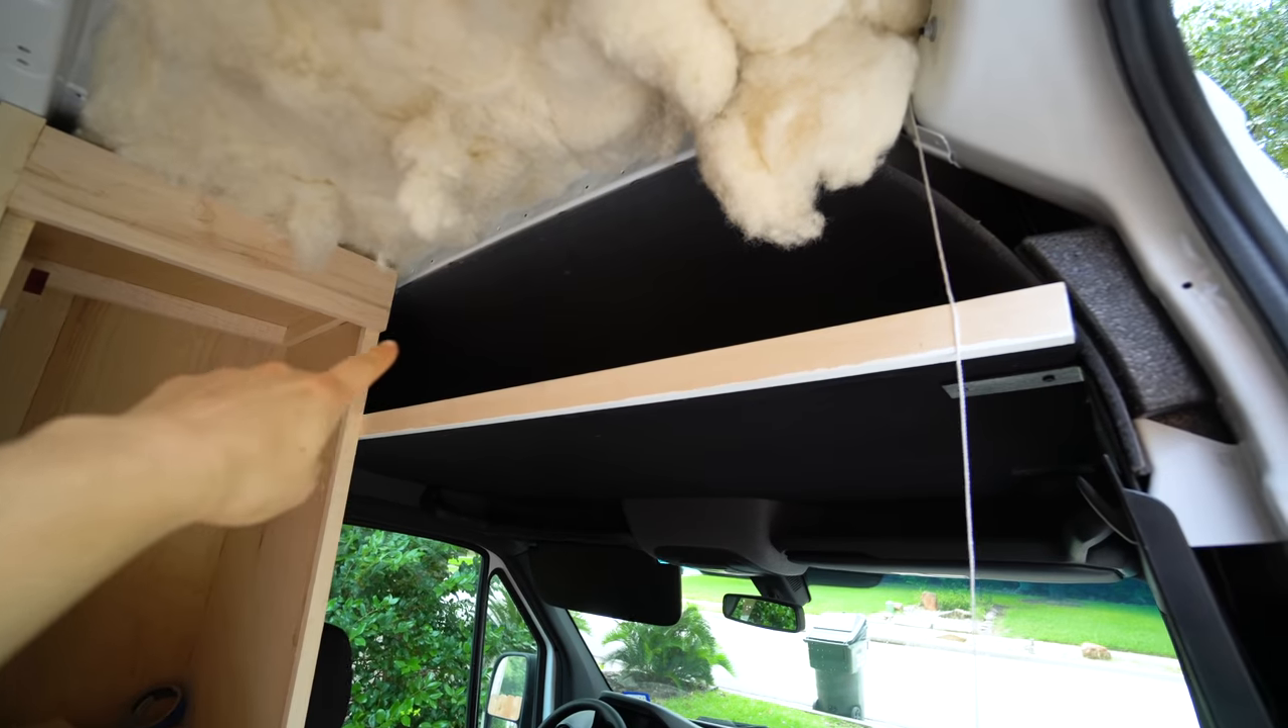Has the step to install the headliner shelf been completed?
Yes.